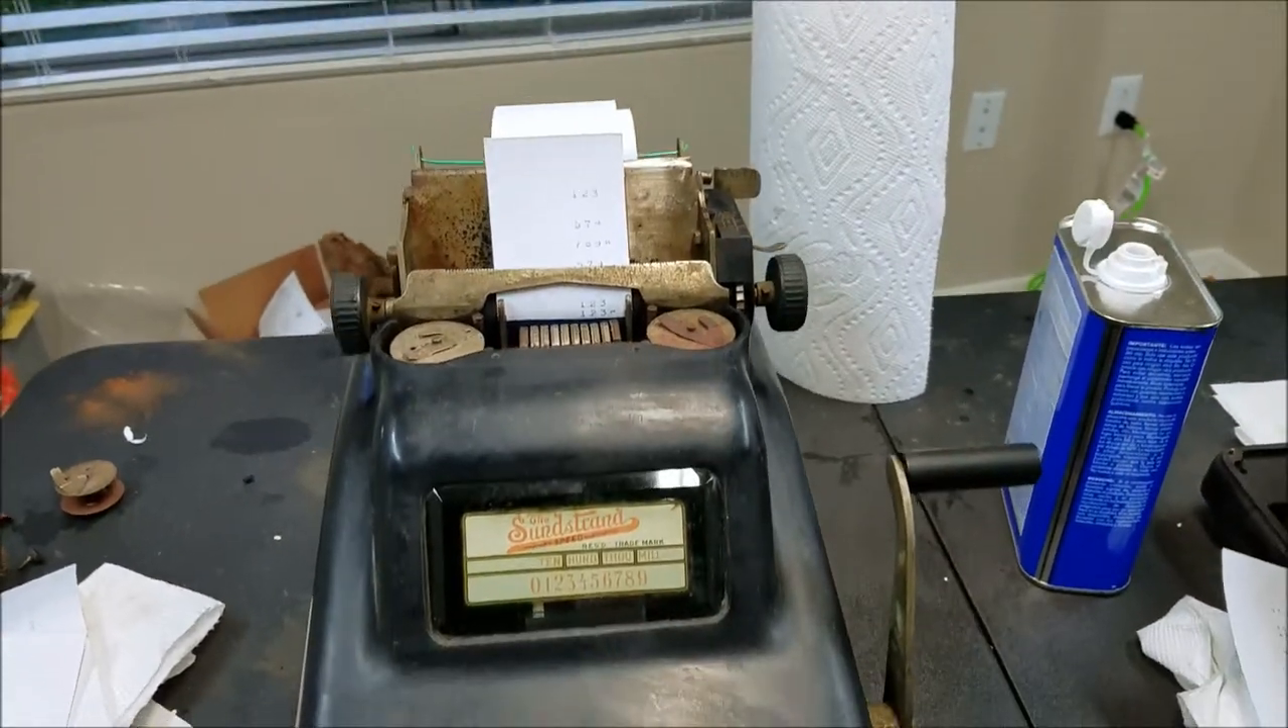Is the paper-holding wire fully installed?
Yes.